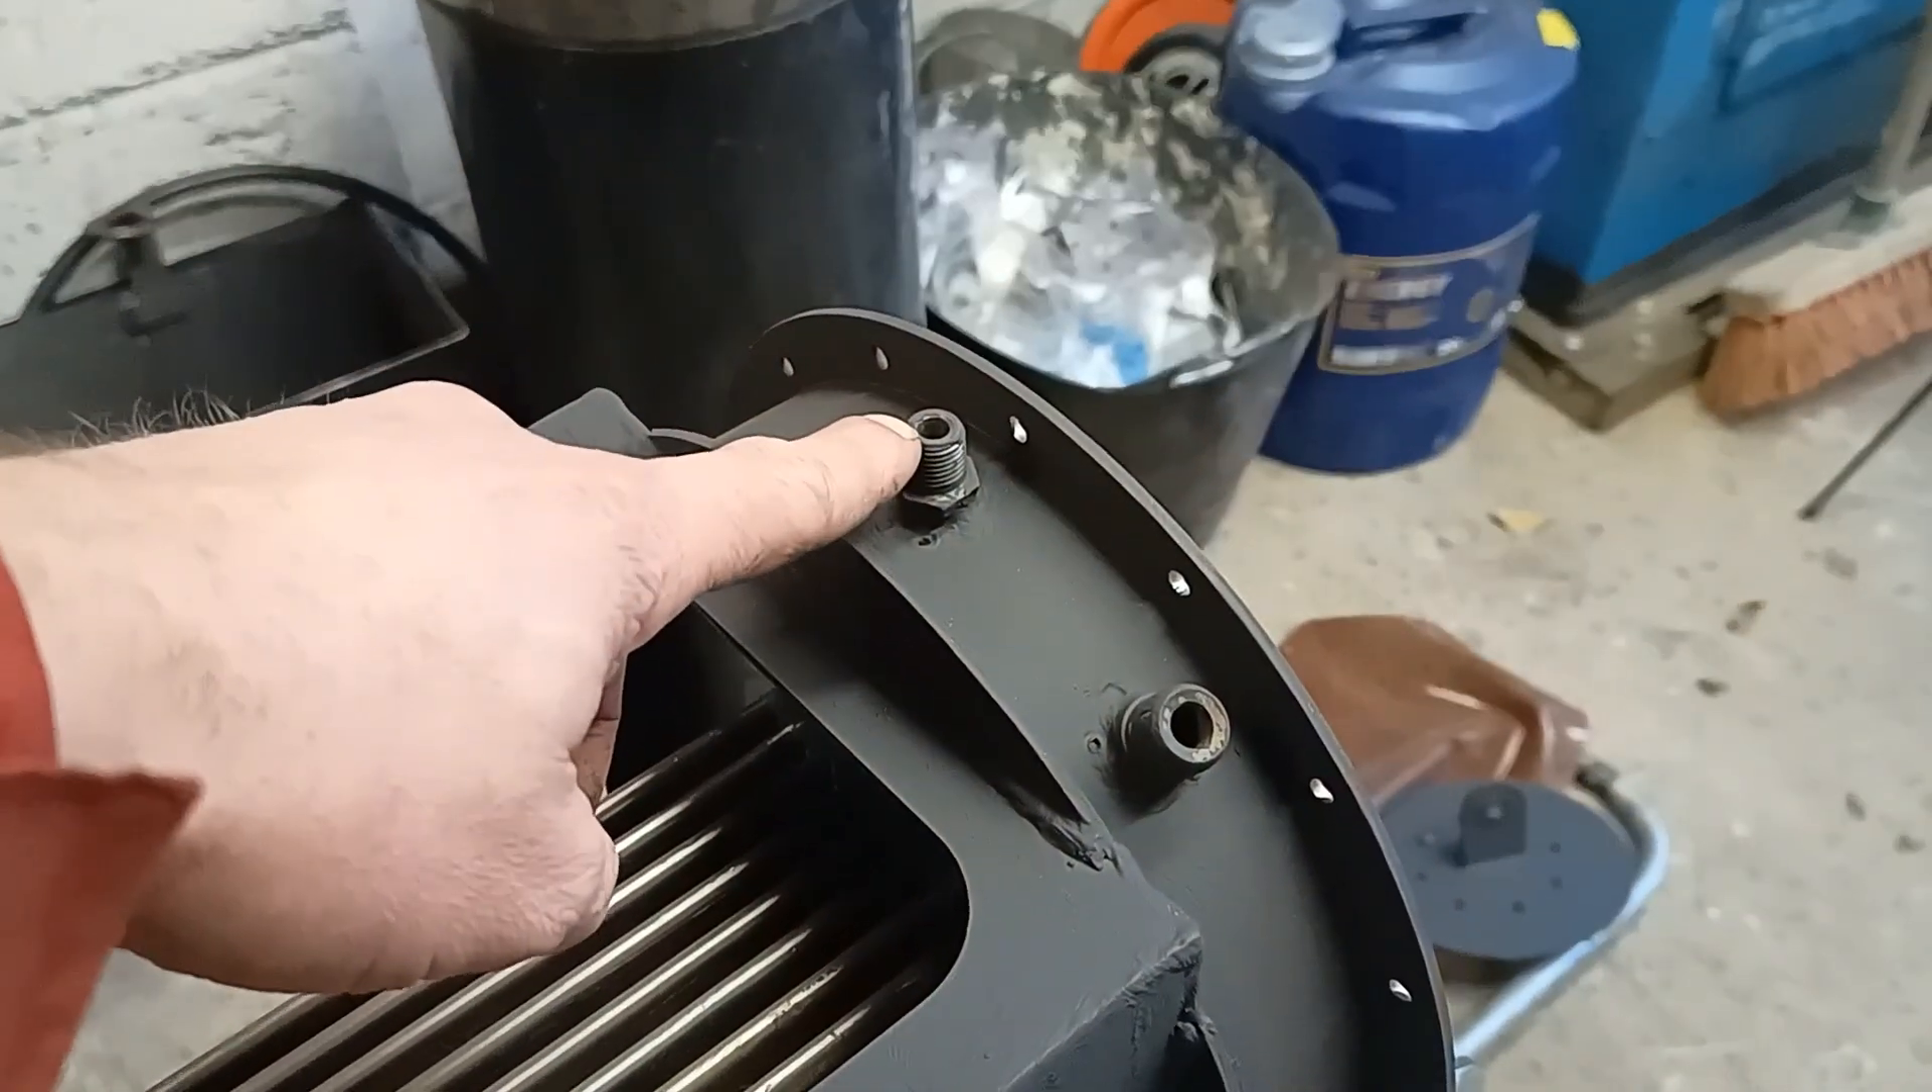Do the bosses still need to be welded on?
No.